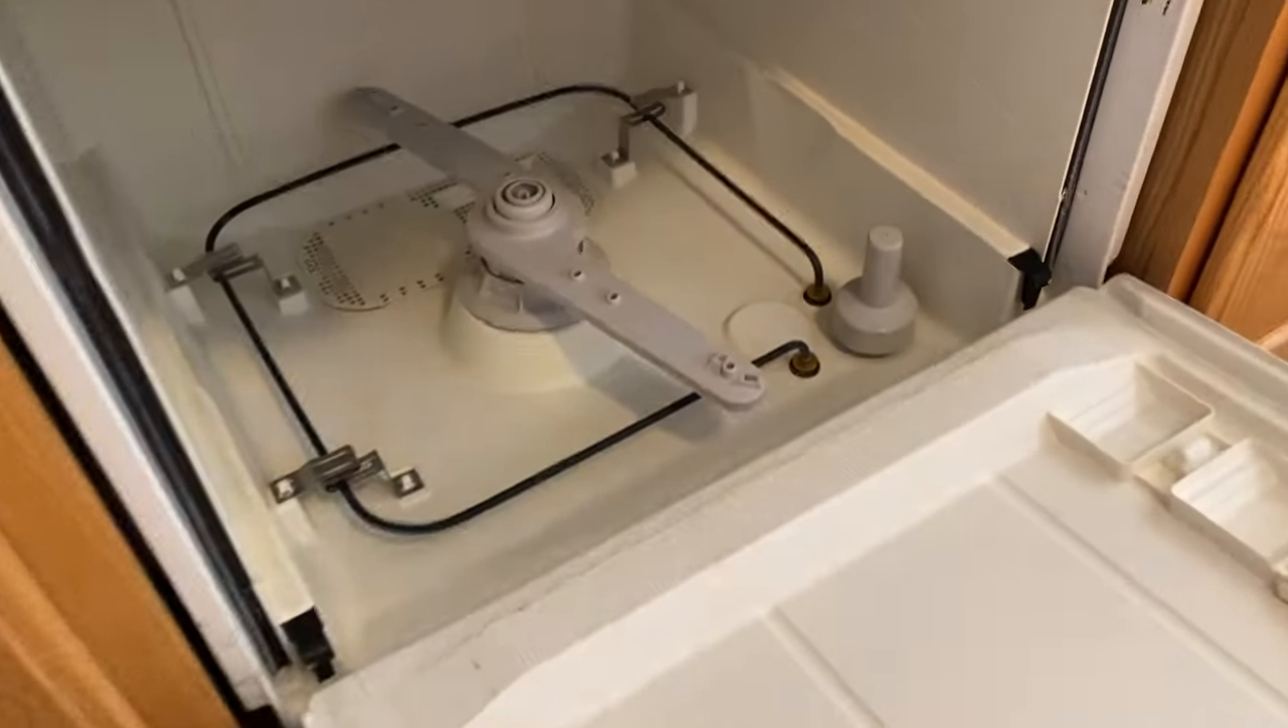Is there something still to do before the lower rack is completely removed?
No.